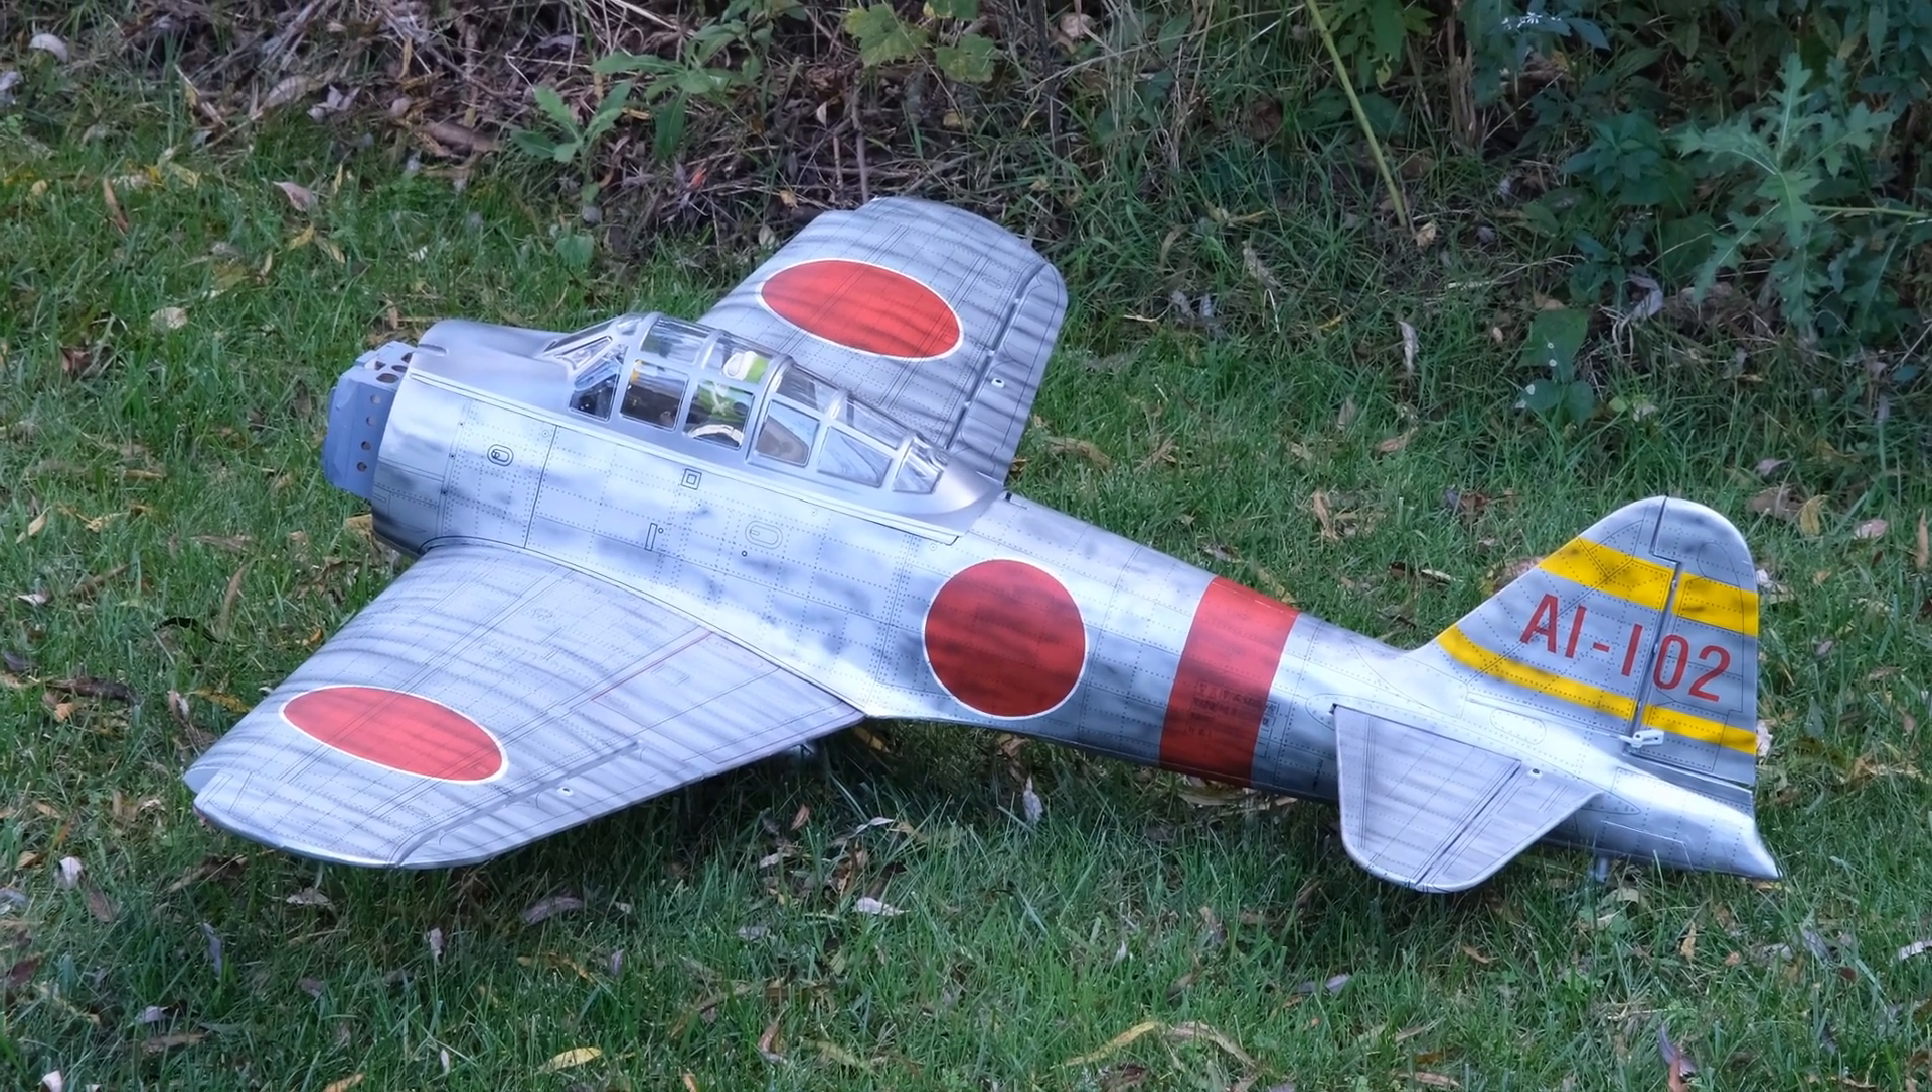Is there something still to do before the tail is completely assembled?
No.